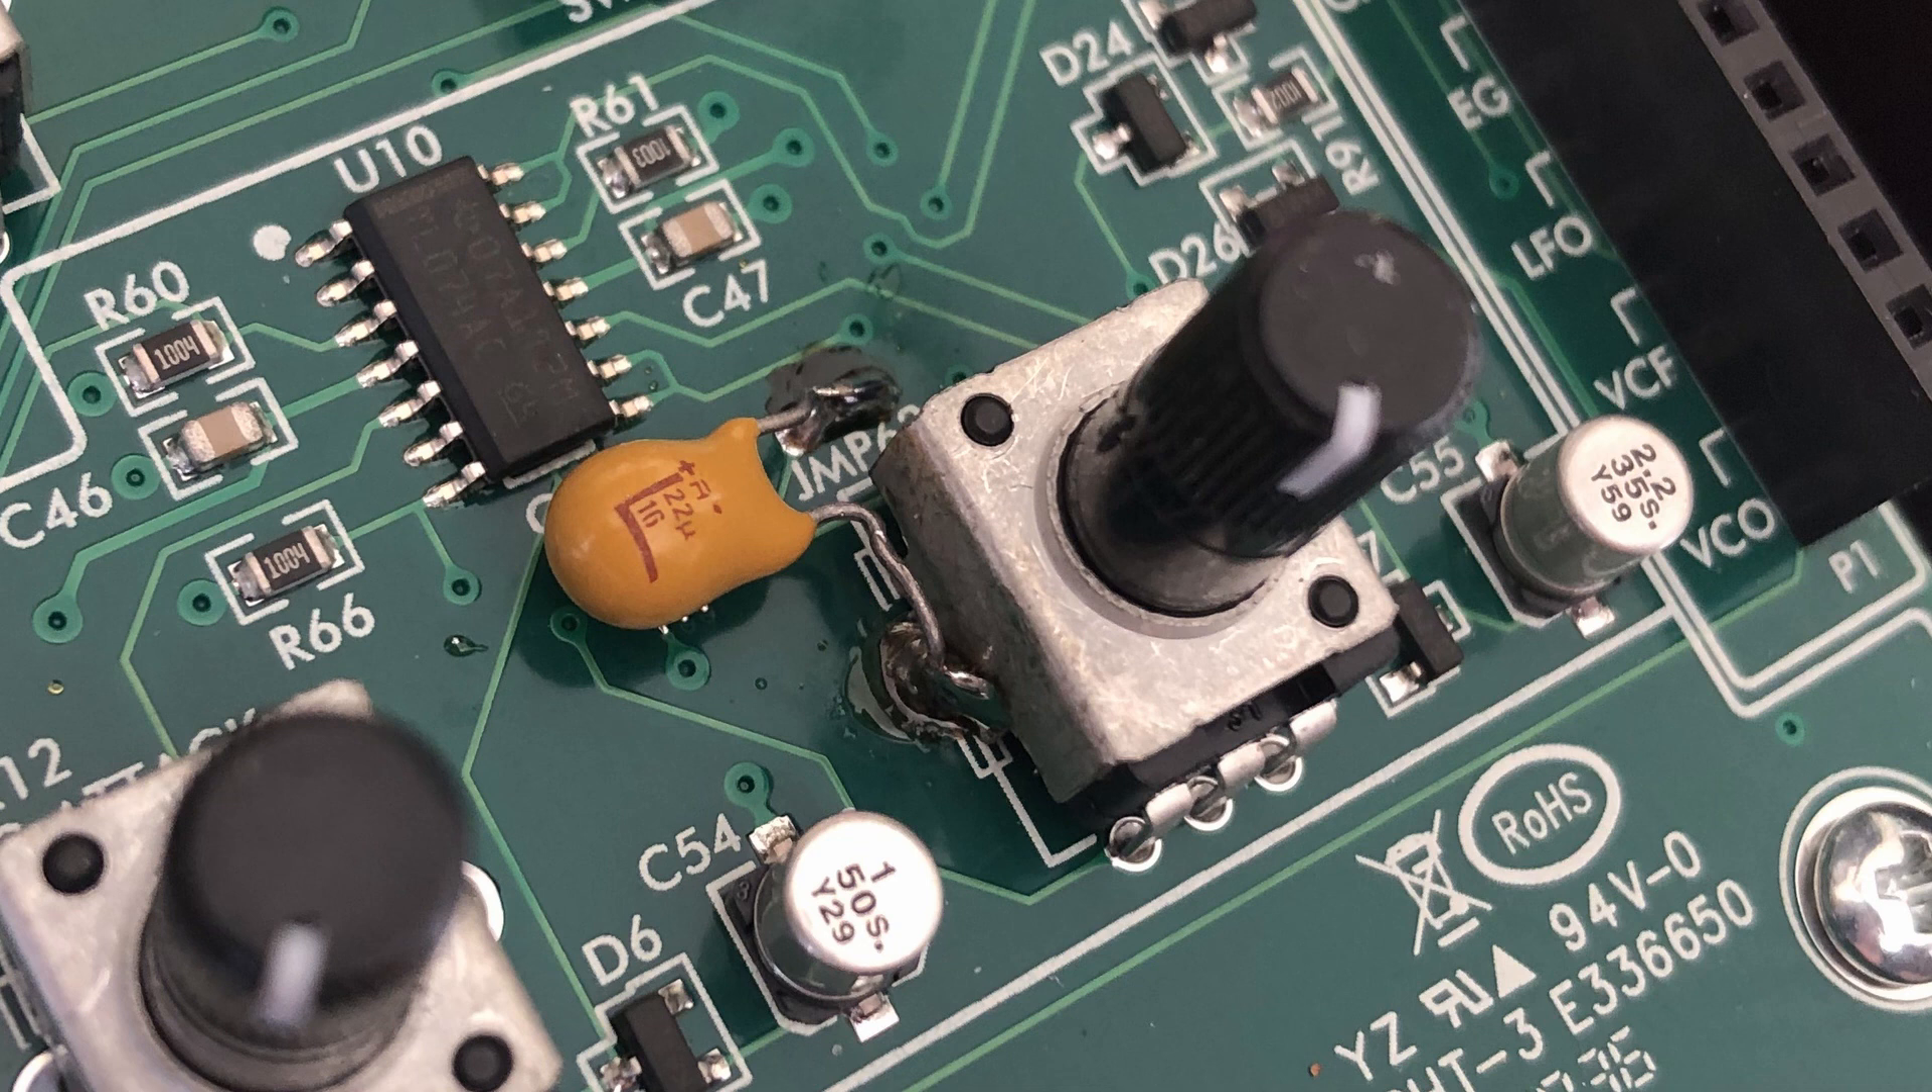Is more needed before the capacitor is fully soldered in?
No.